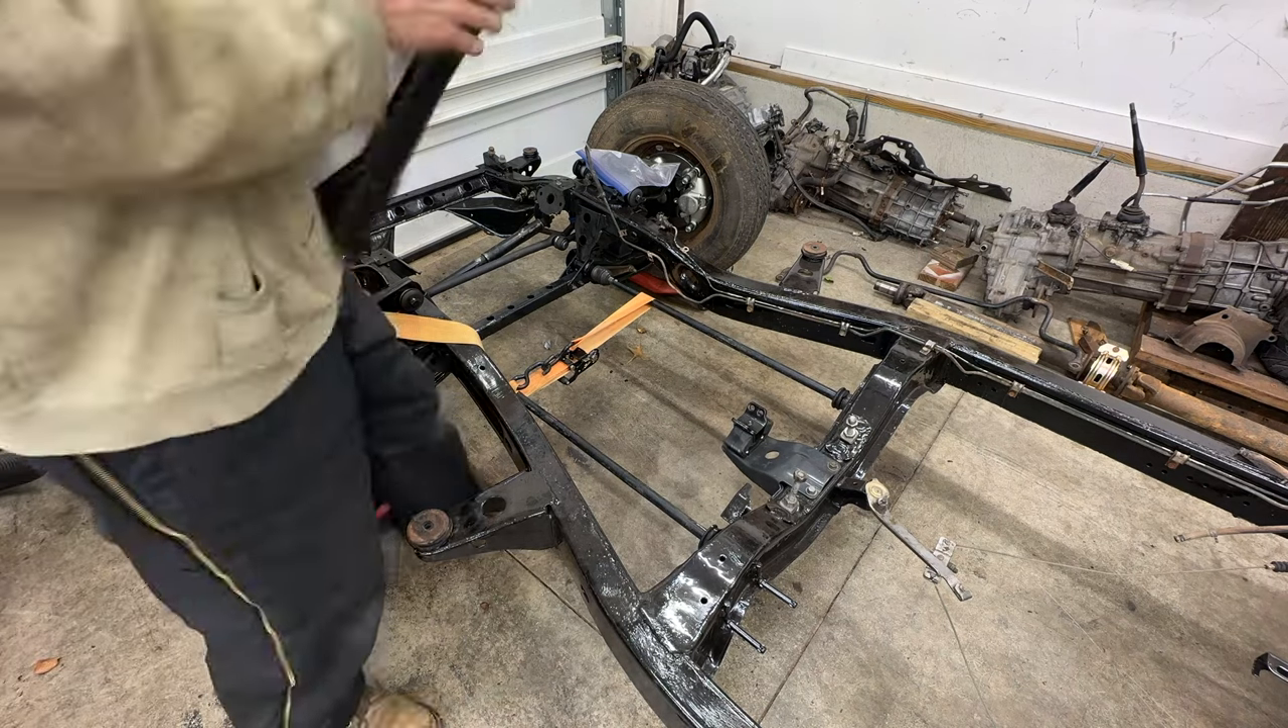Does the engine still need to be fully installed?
Yes.